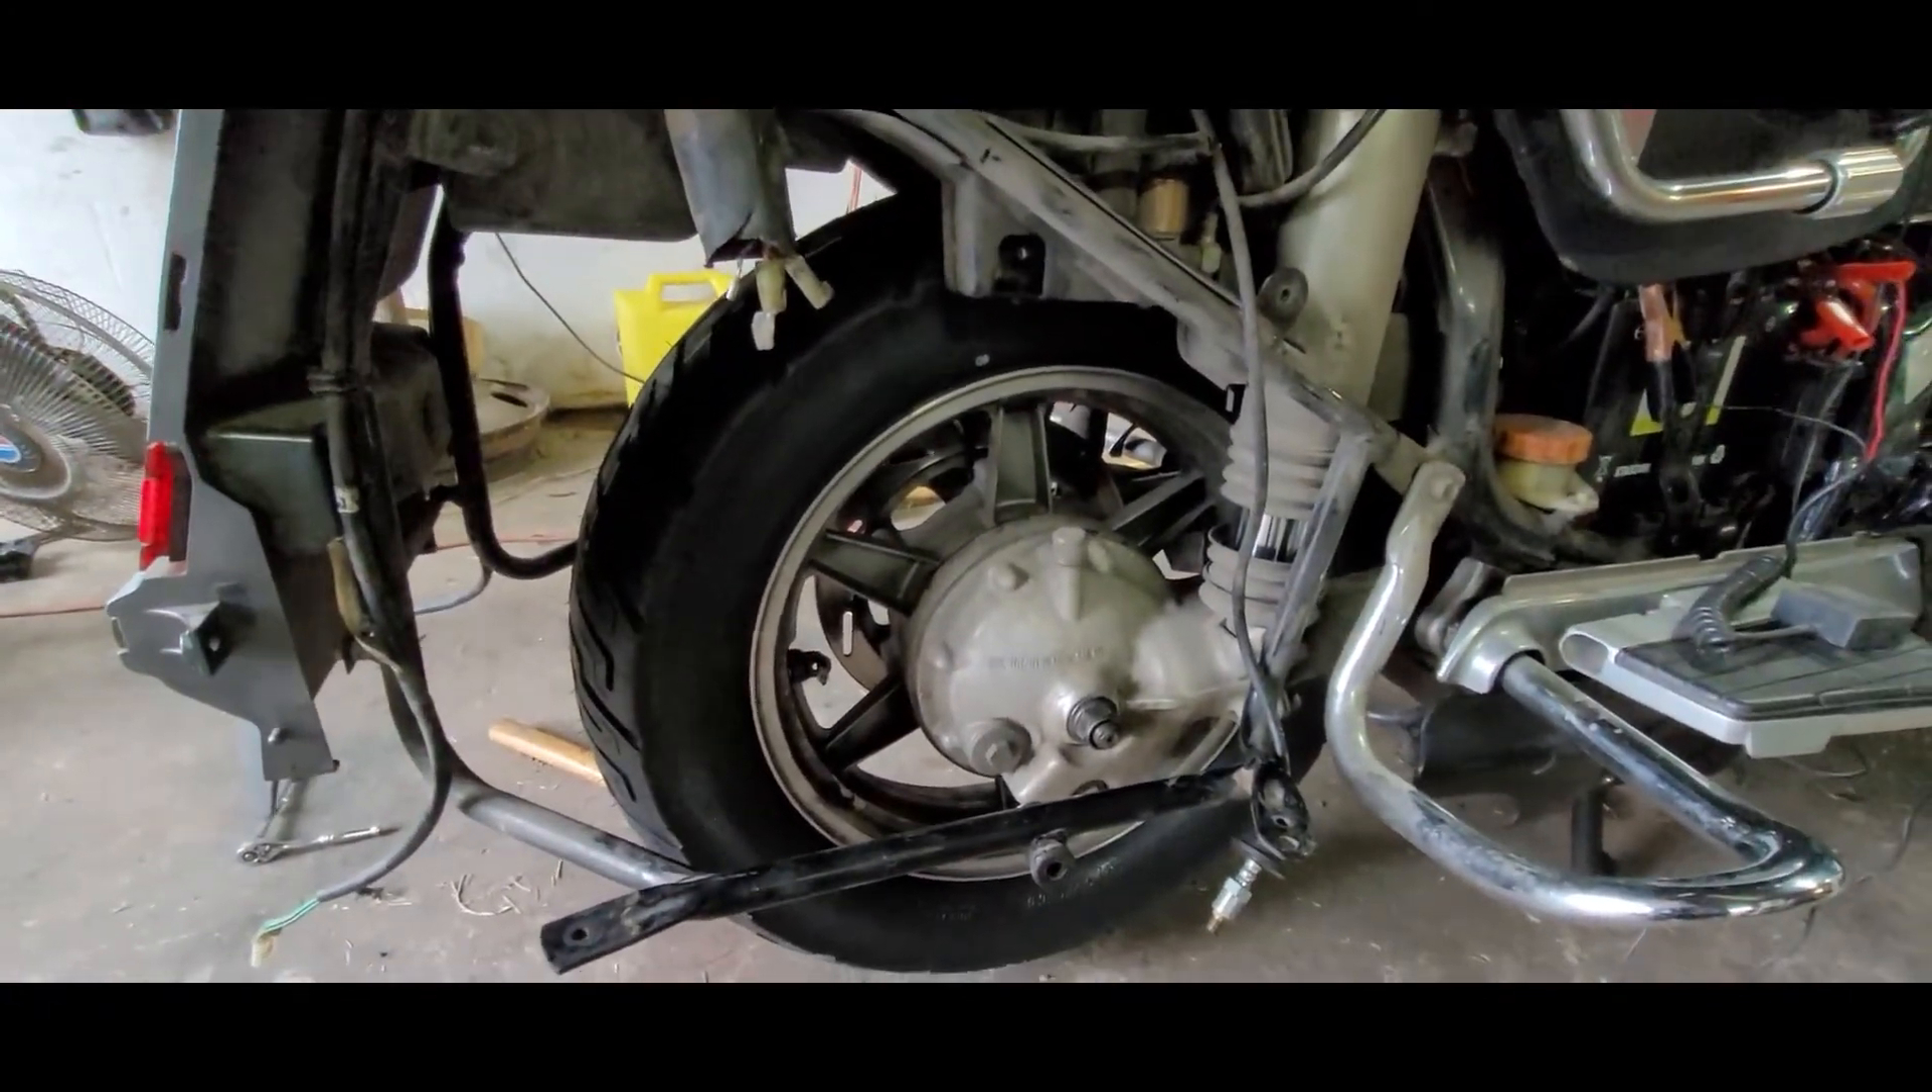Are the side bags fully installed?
No.